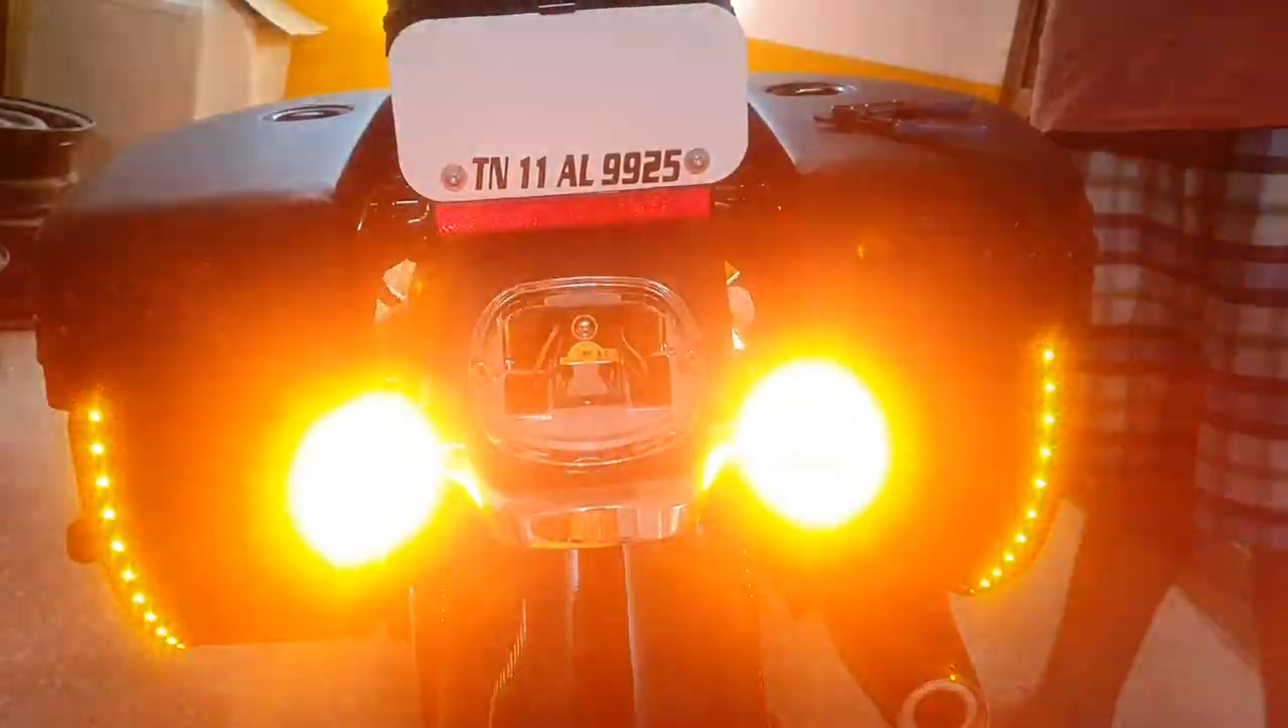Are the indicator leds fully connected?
Yes.